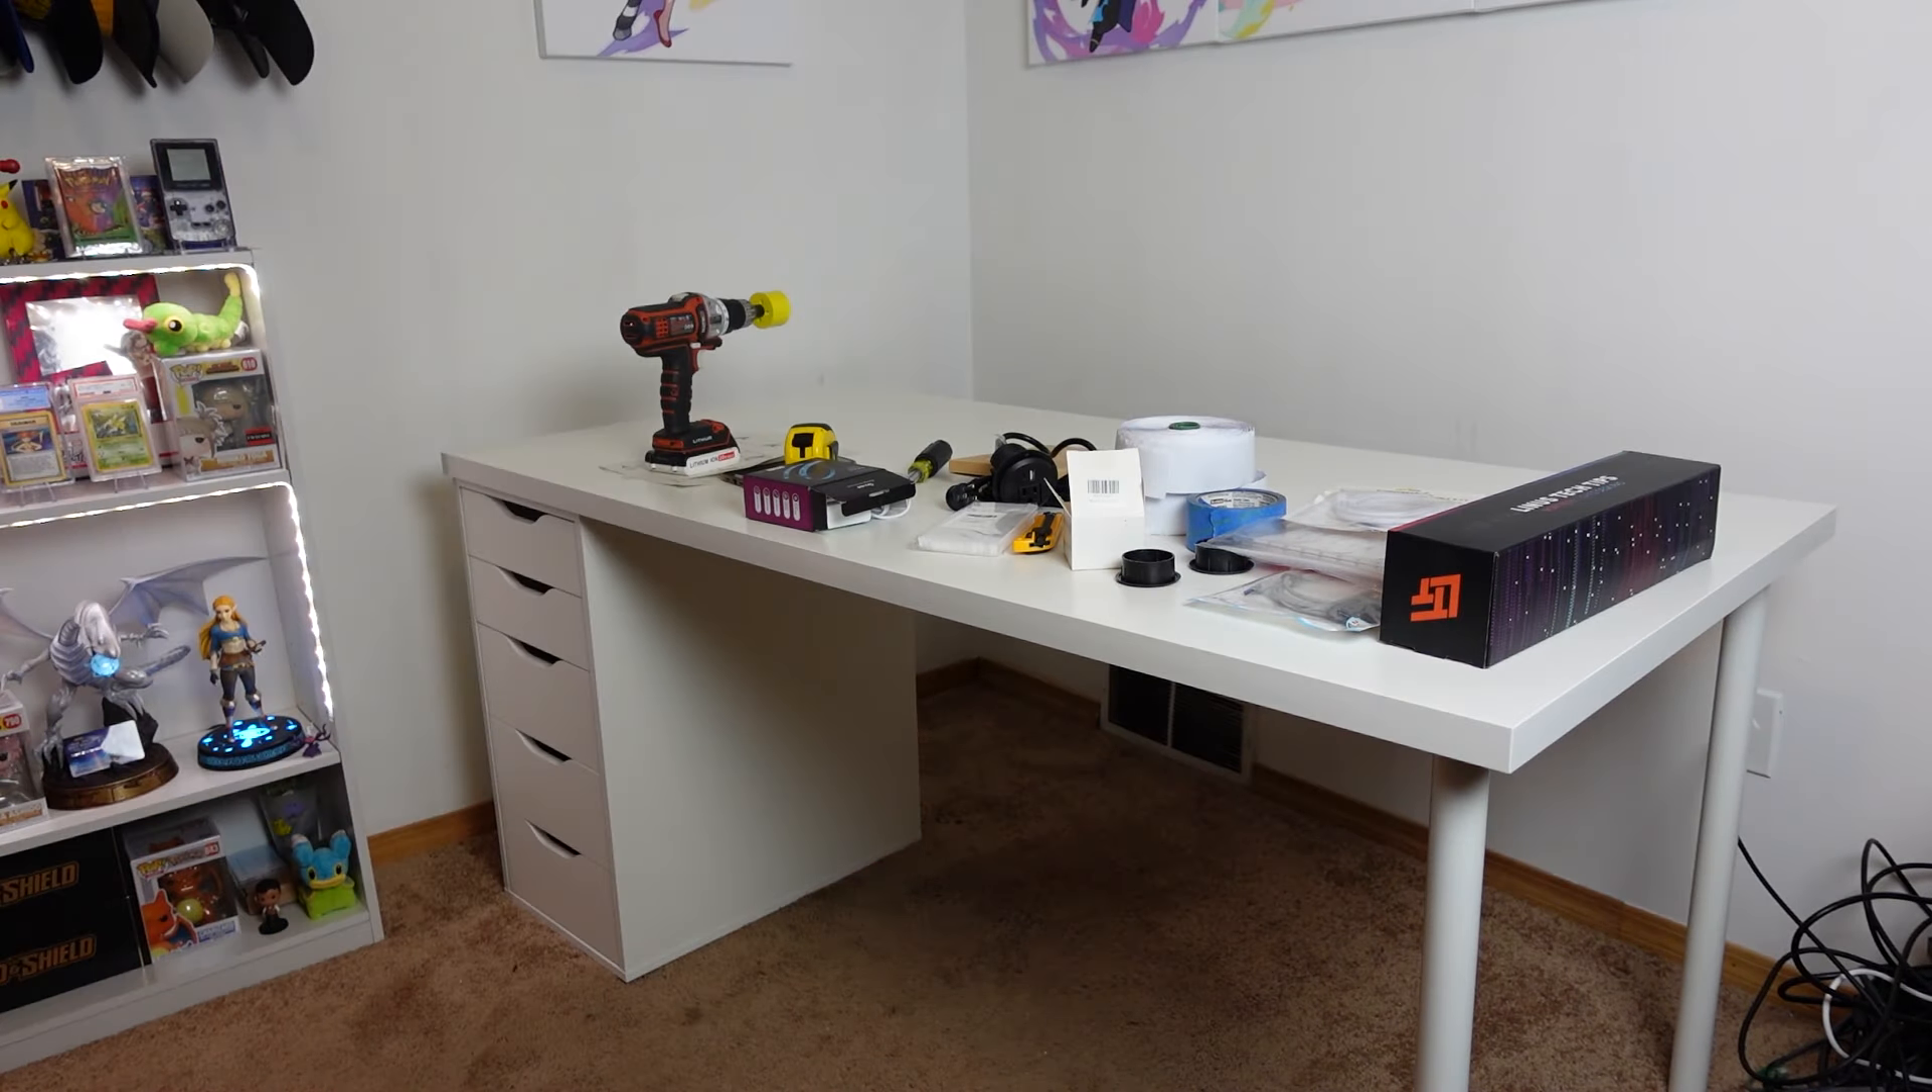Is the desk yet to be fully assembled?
No.